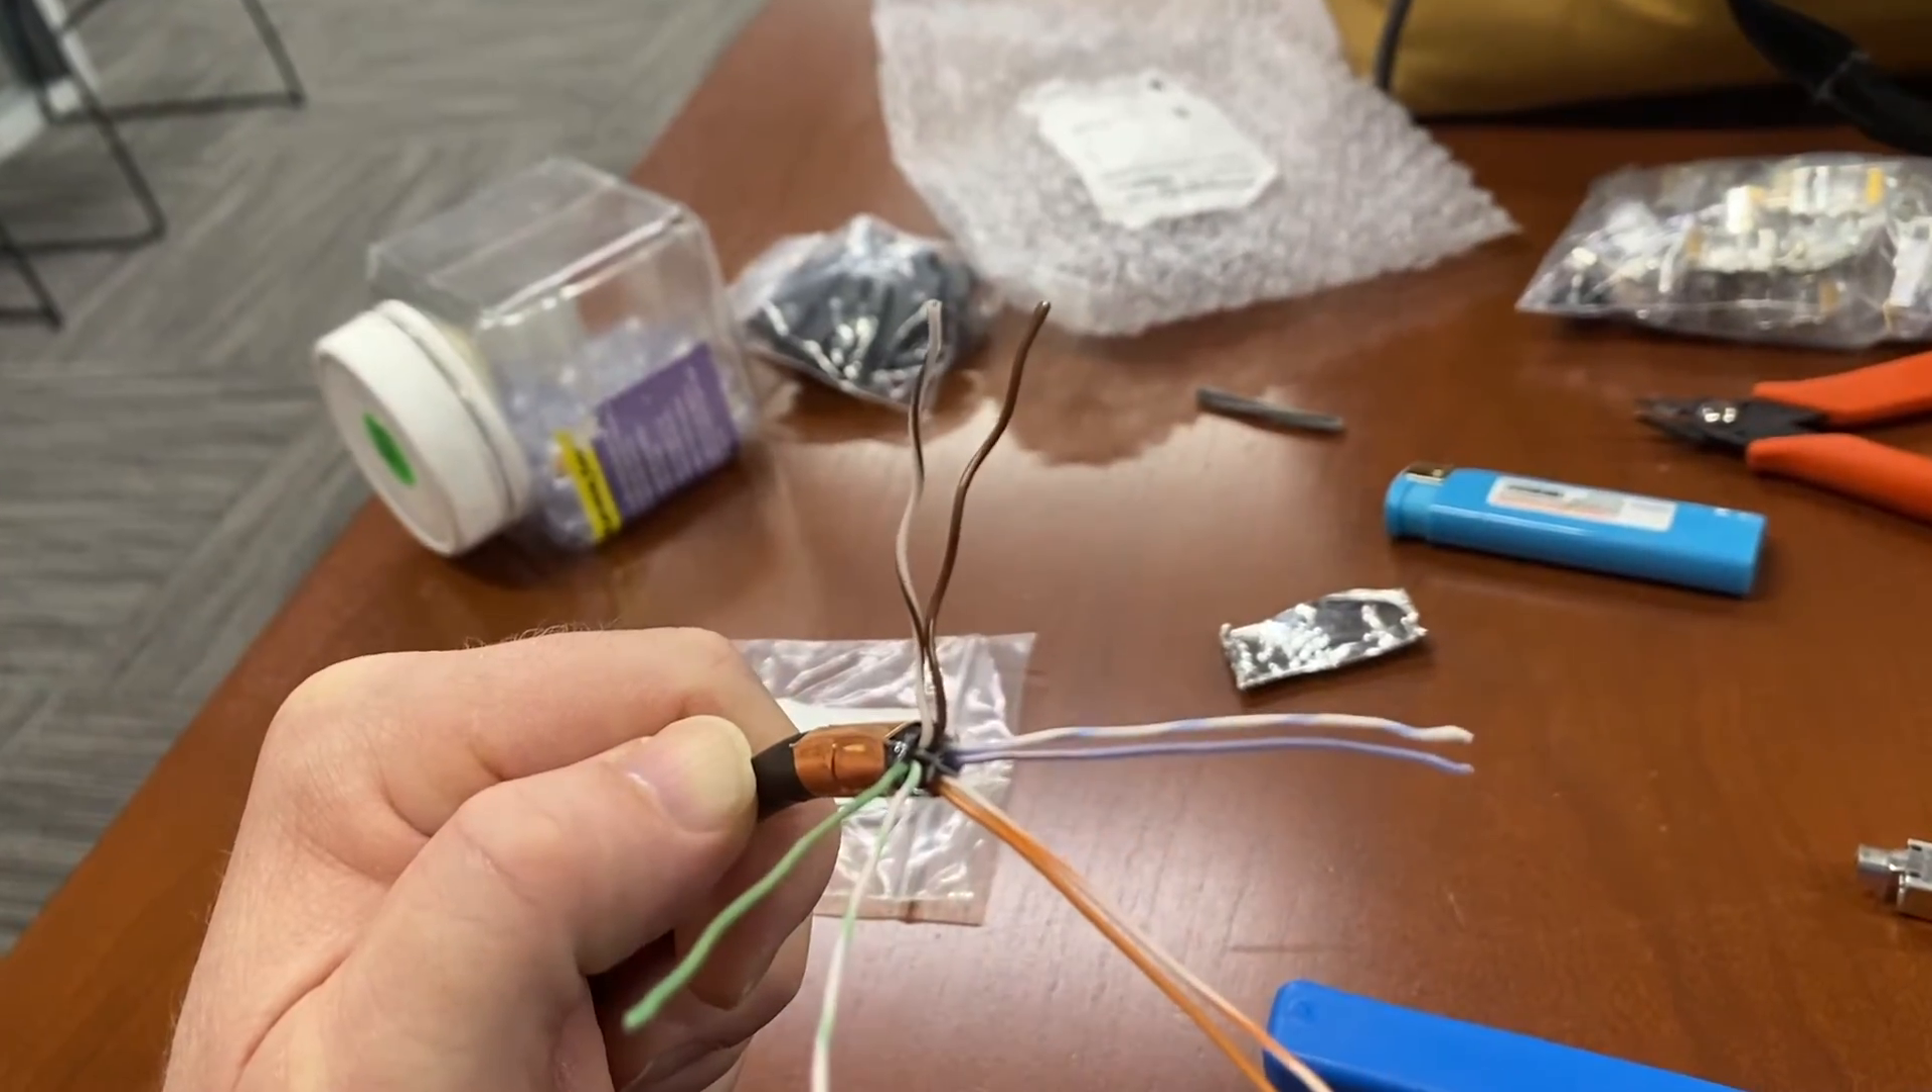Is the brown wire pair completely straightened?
No.